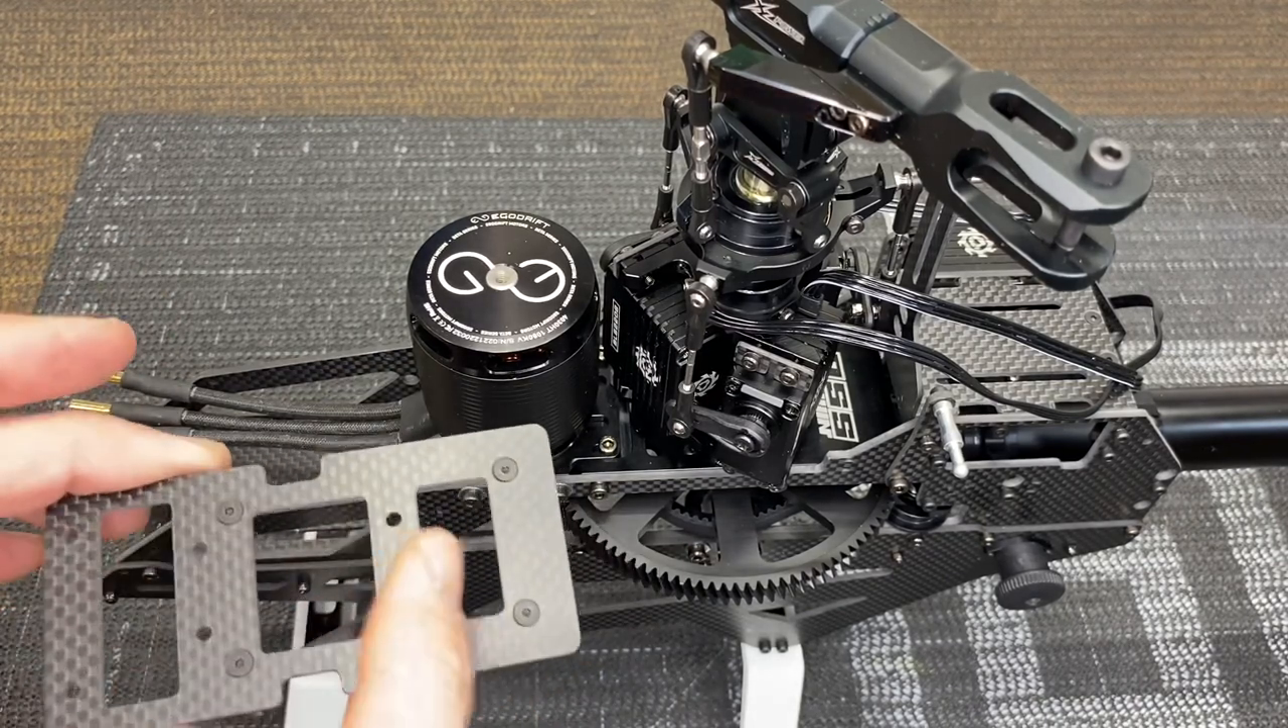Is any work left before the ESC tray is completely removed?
No.